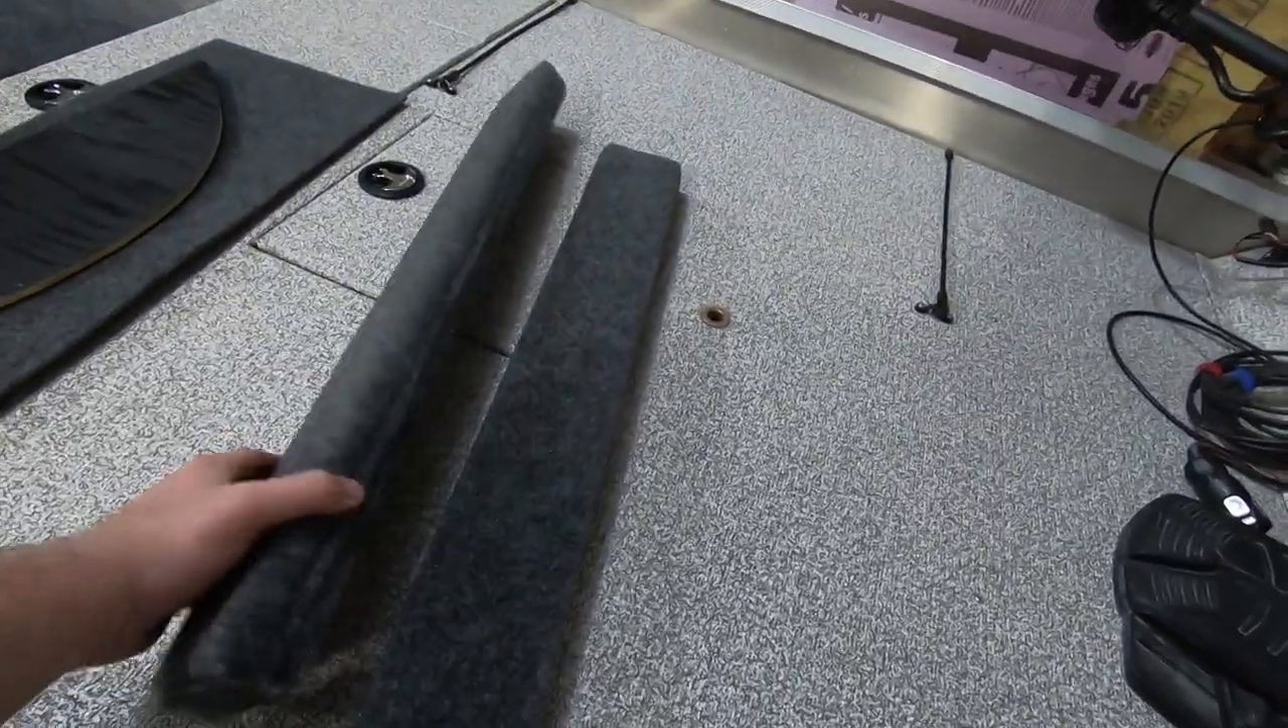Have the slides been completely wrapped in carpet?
Yes.